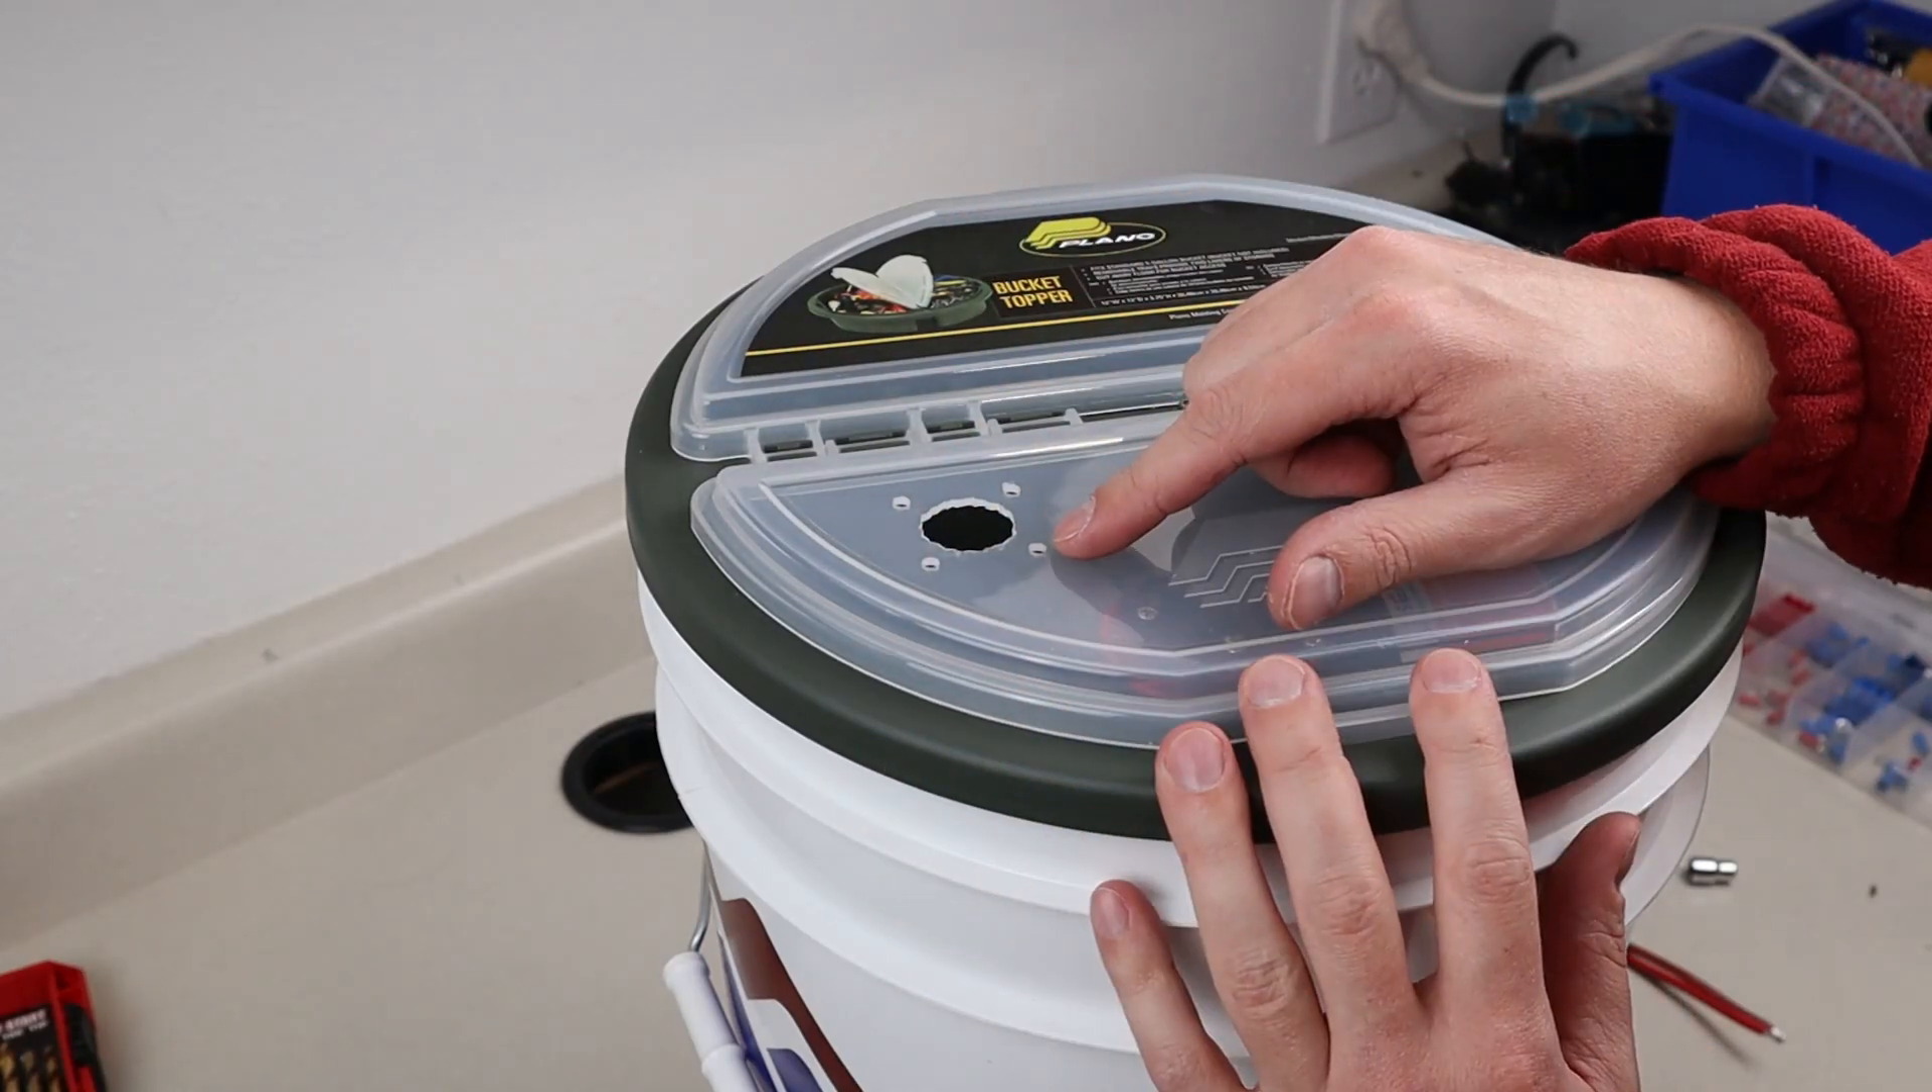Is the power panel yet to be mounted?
Yes.